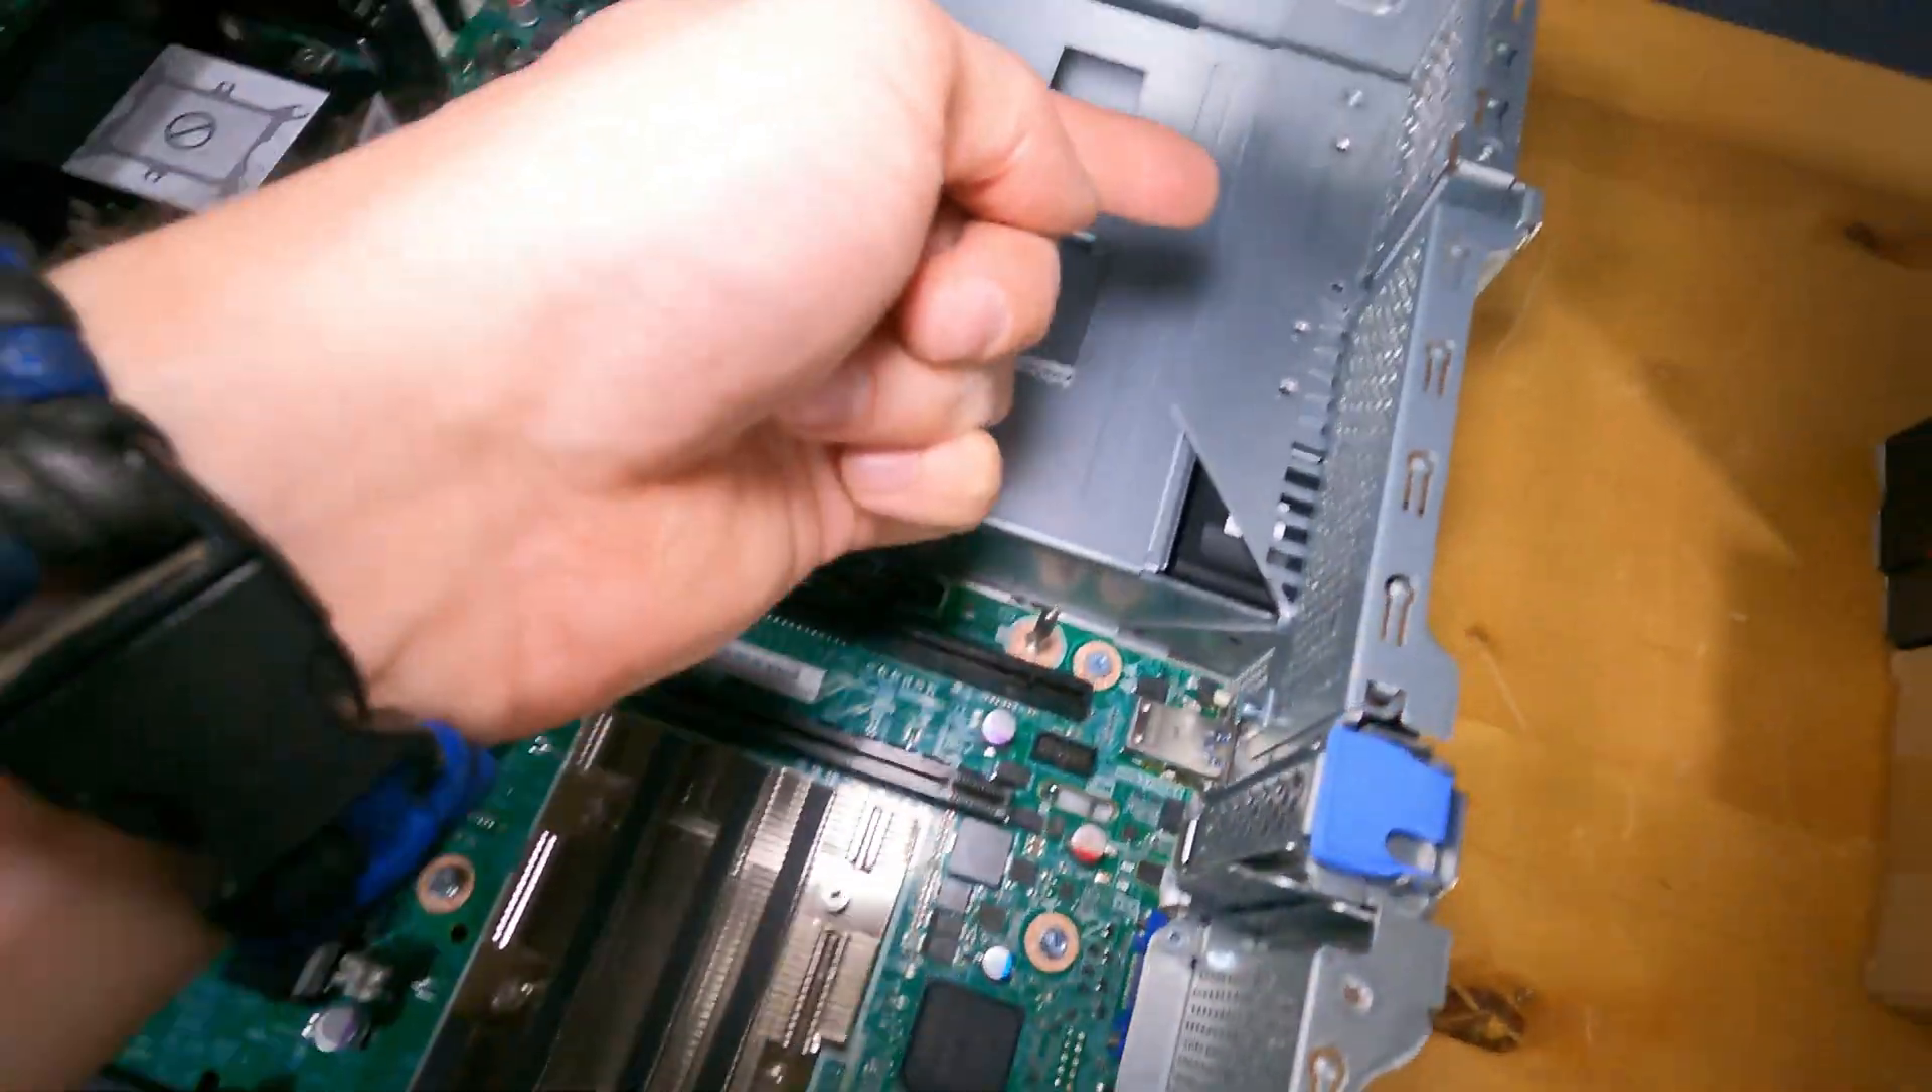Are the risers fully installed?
No.